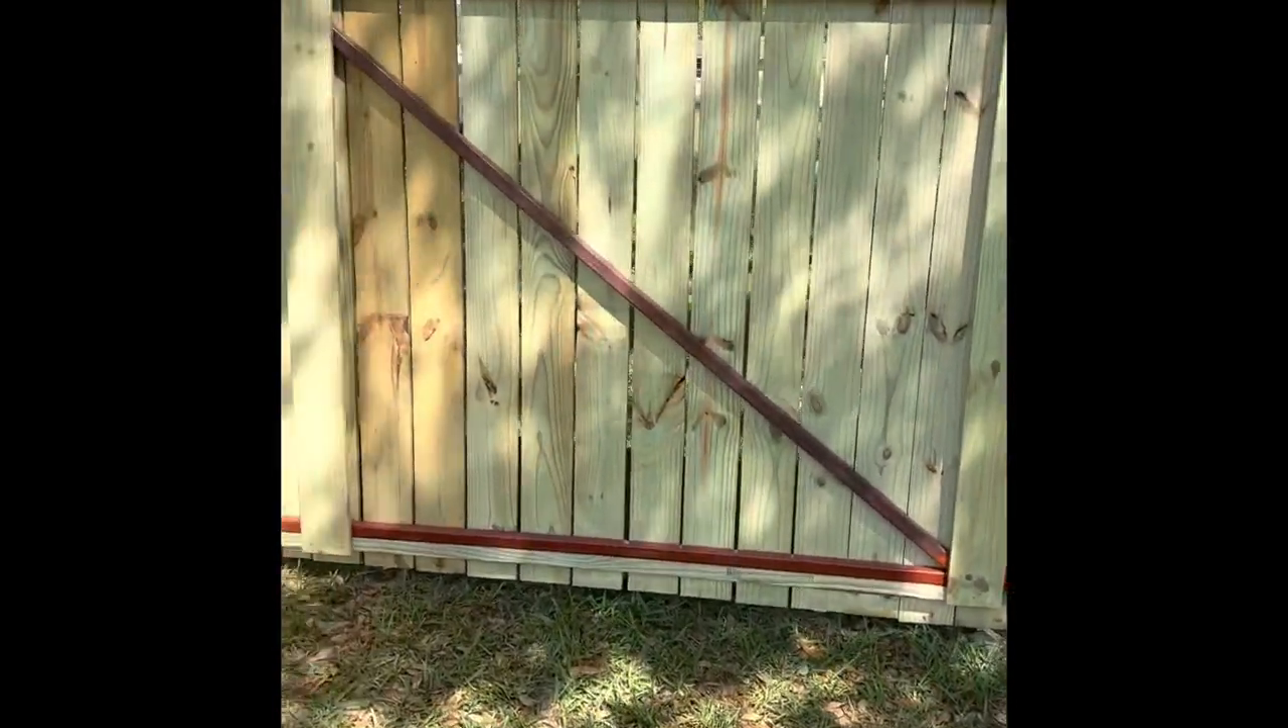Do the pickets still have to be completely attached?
No.